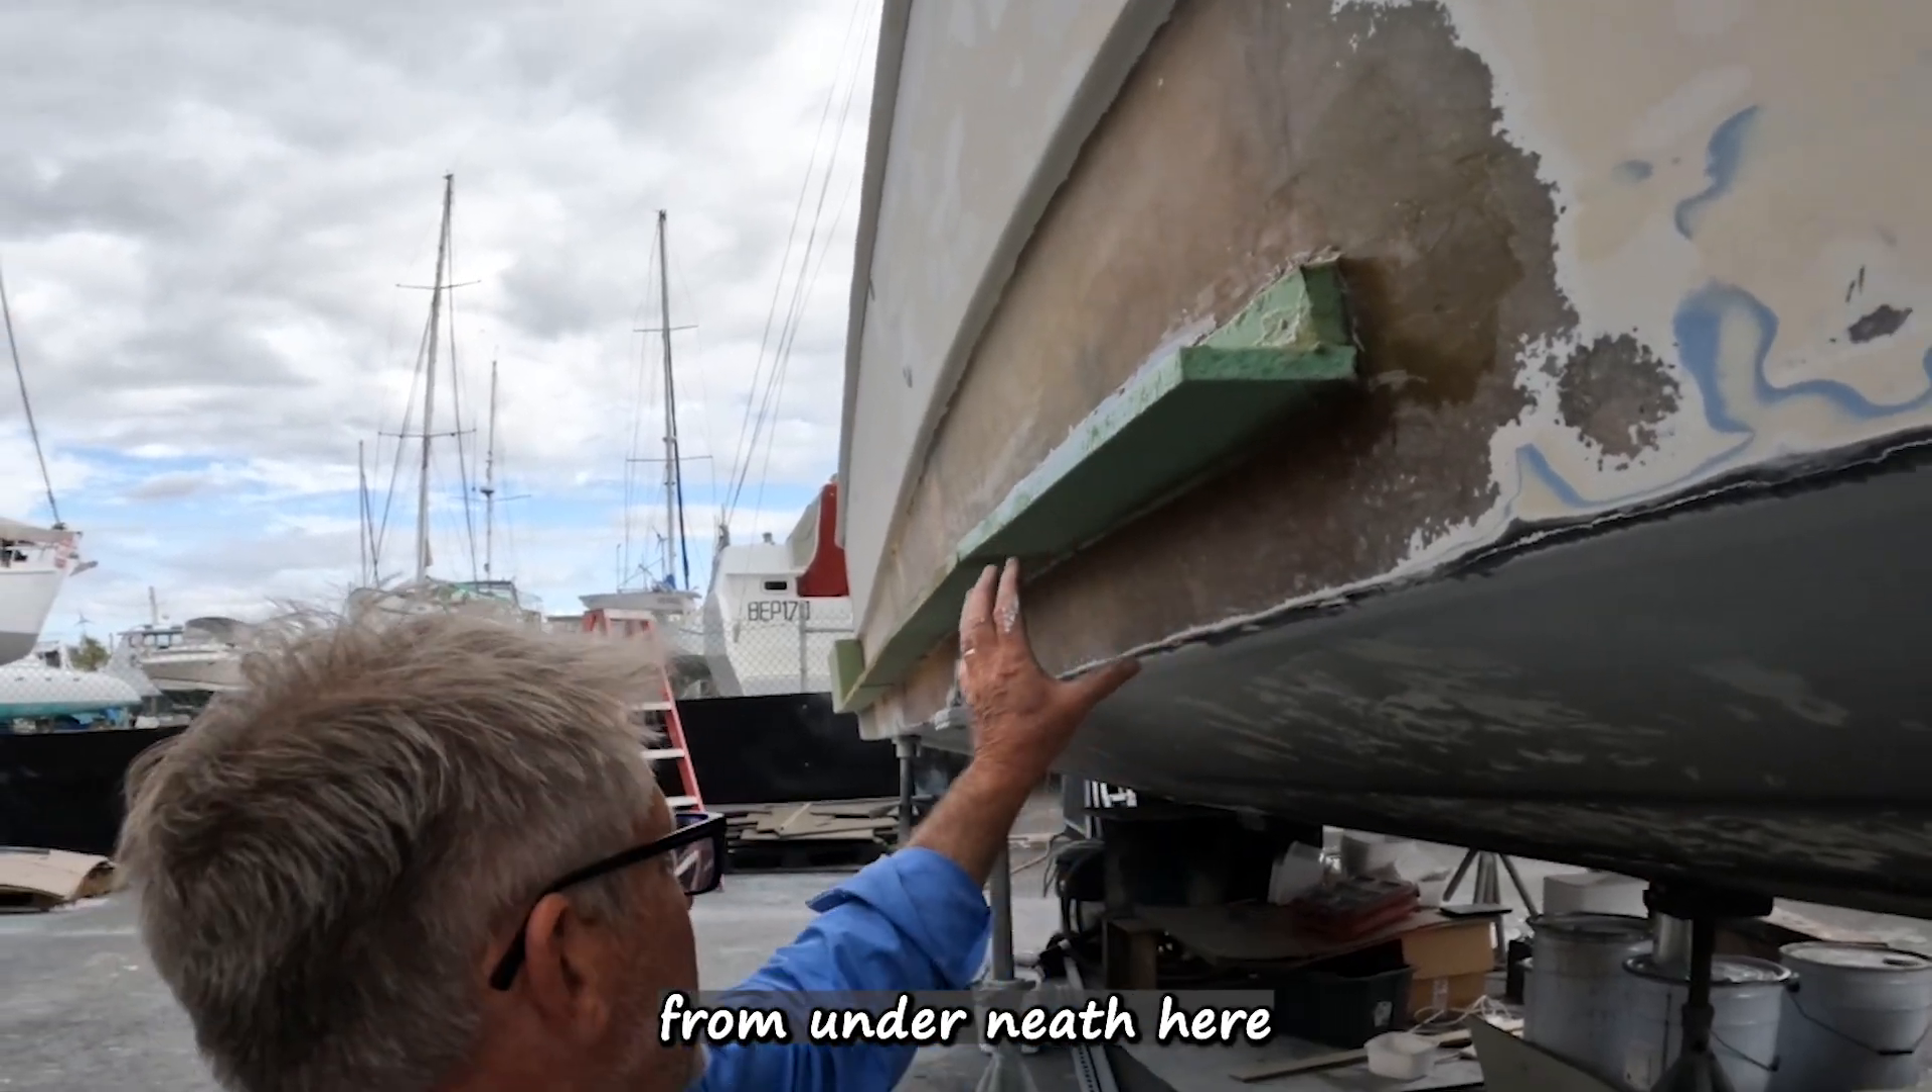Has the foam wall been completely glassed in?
No.